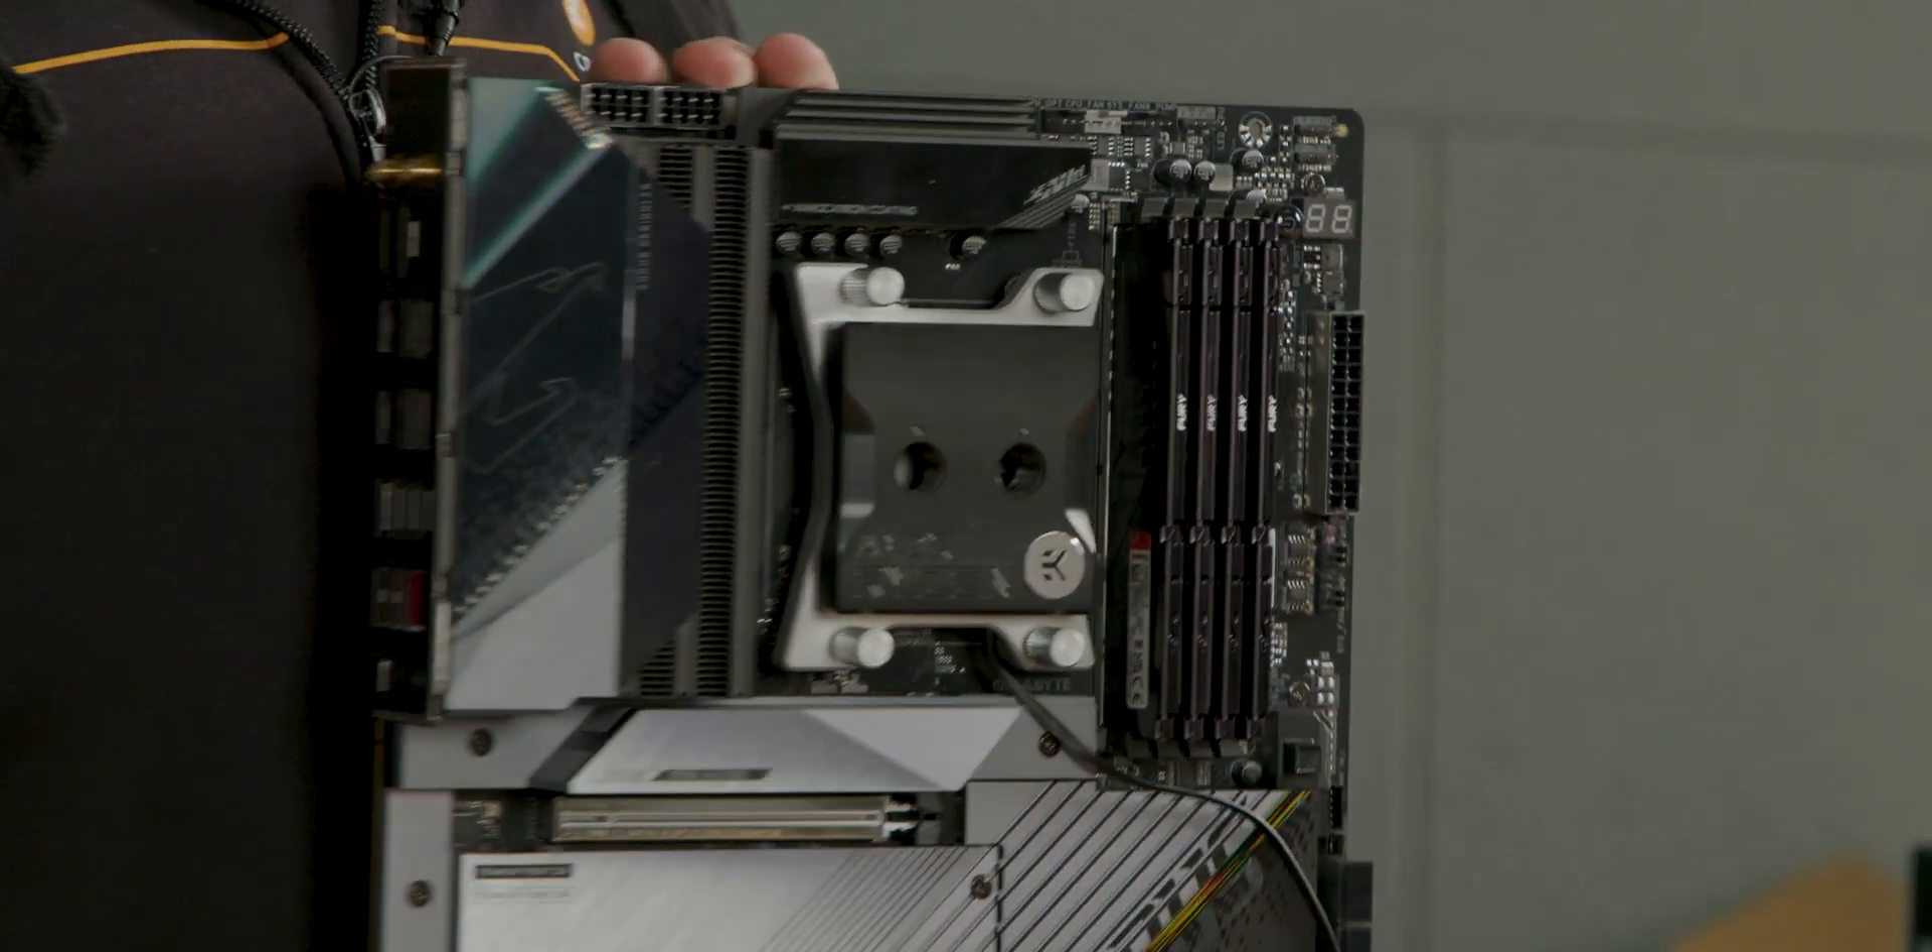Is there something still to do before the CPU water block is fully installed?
No.